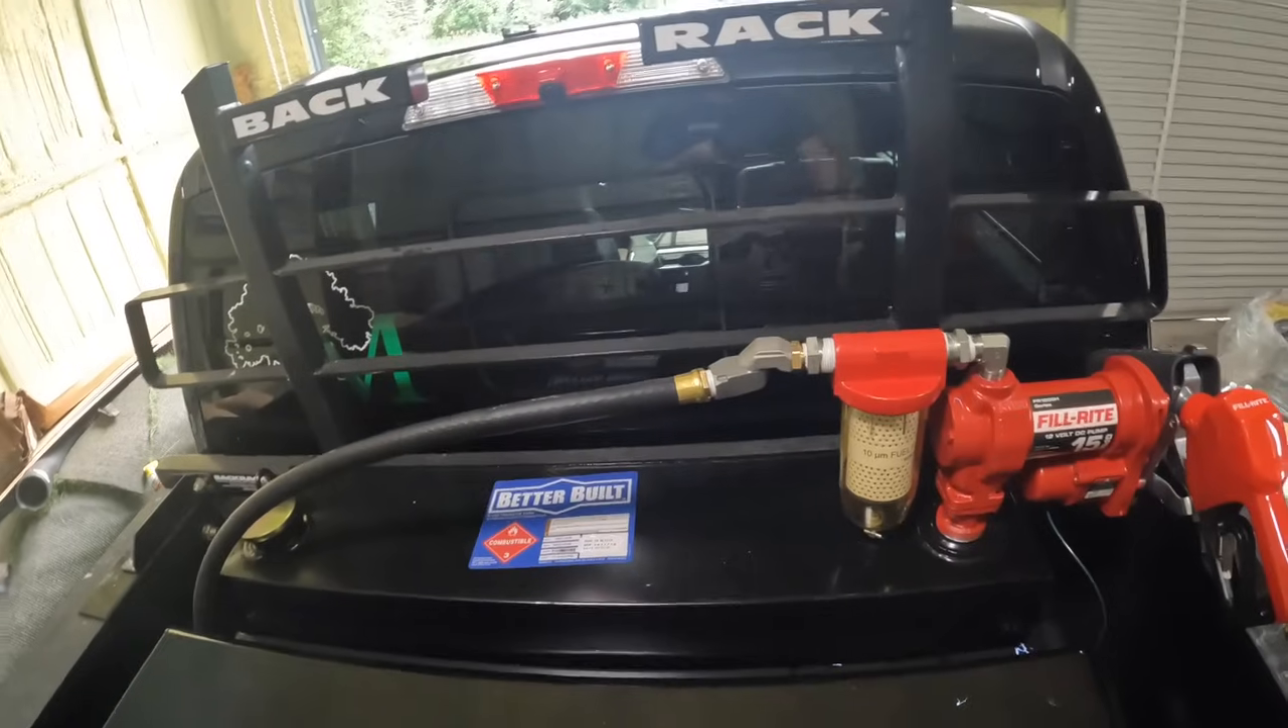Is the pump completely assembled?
Yes.